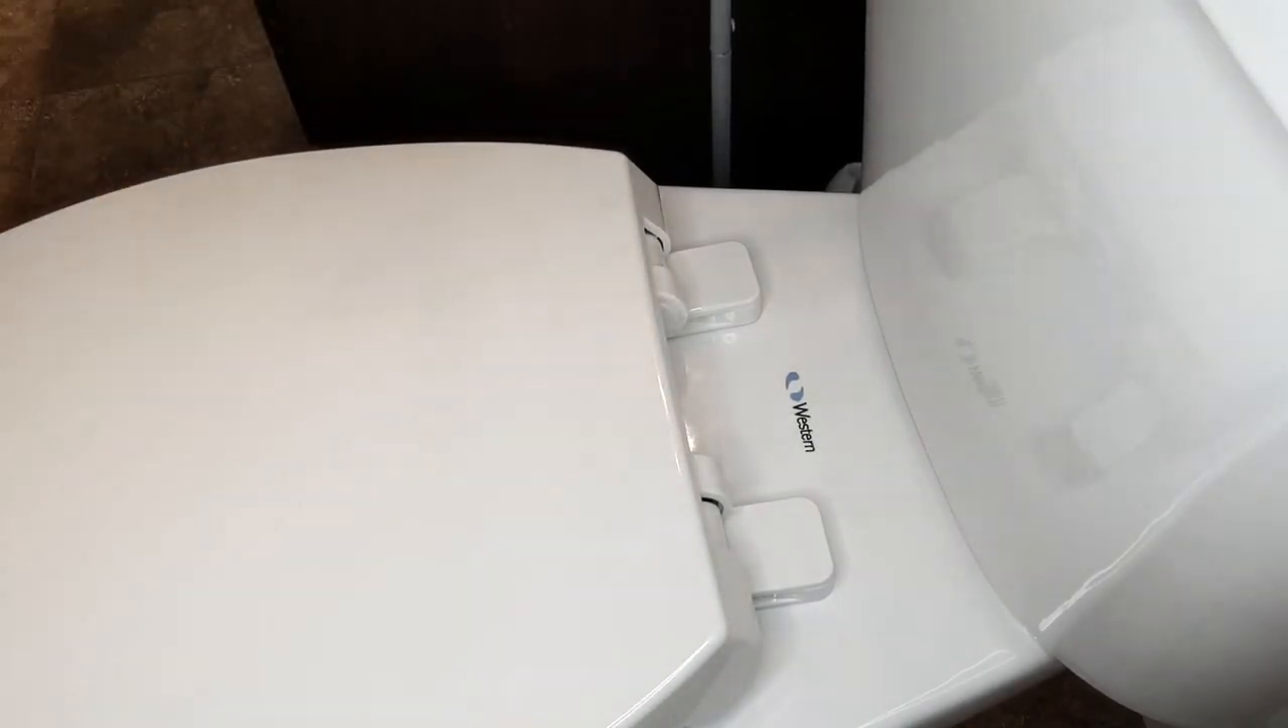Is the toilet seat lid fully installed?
Yes.